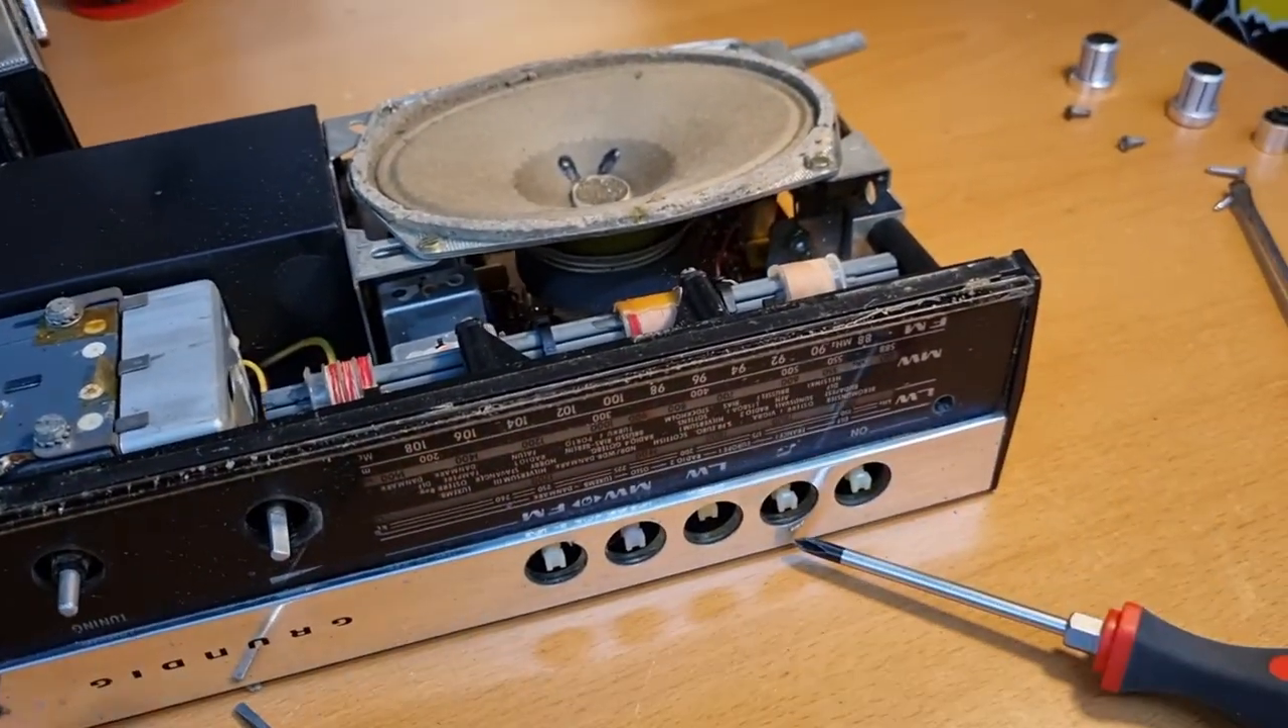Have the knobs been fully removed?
Yes.